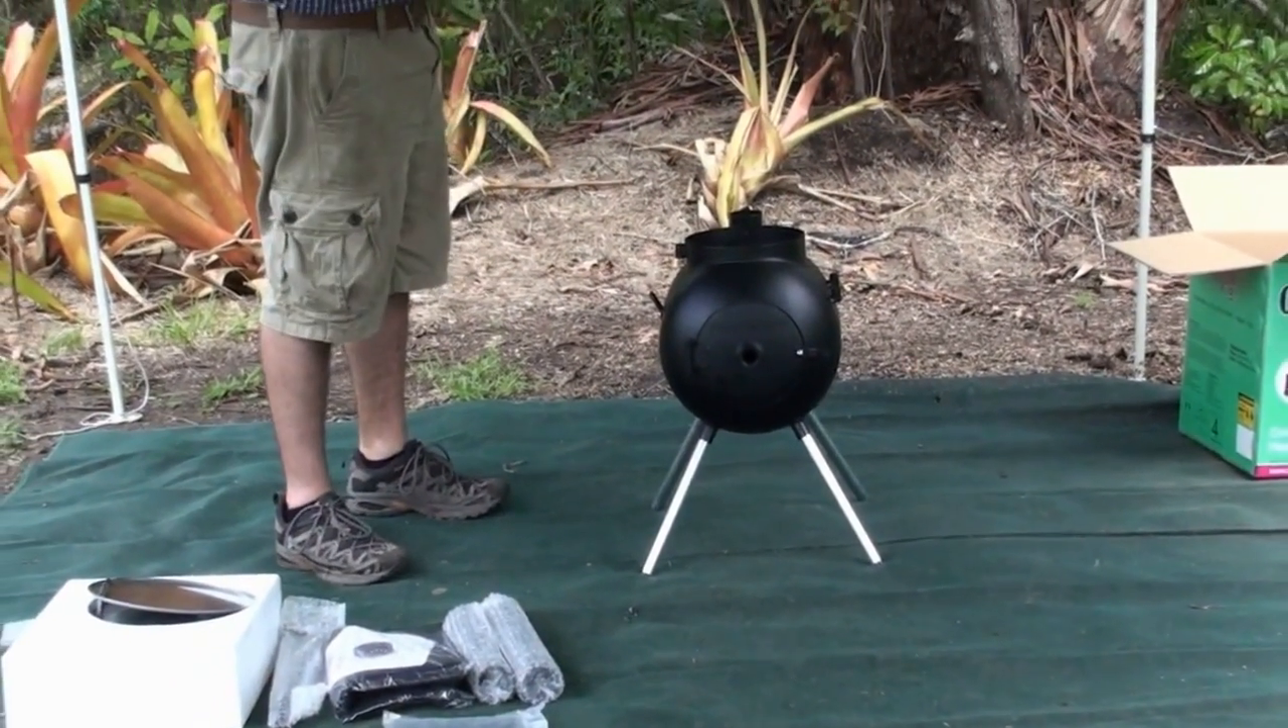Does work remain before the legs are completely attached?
No.